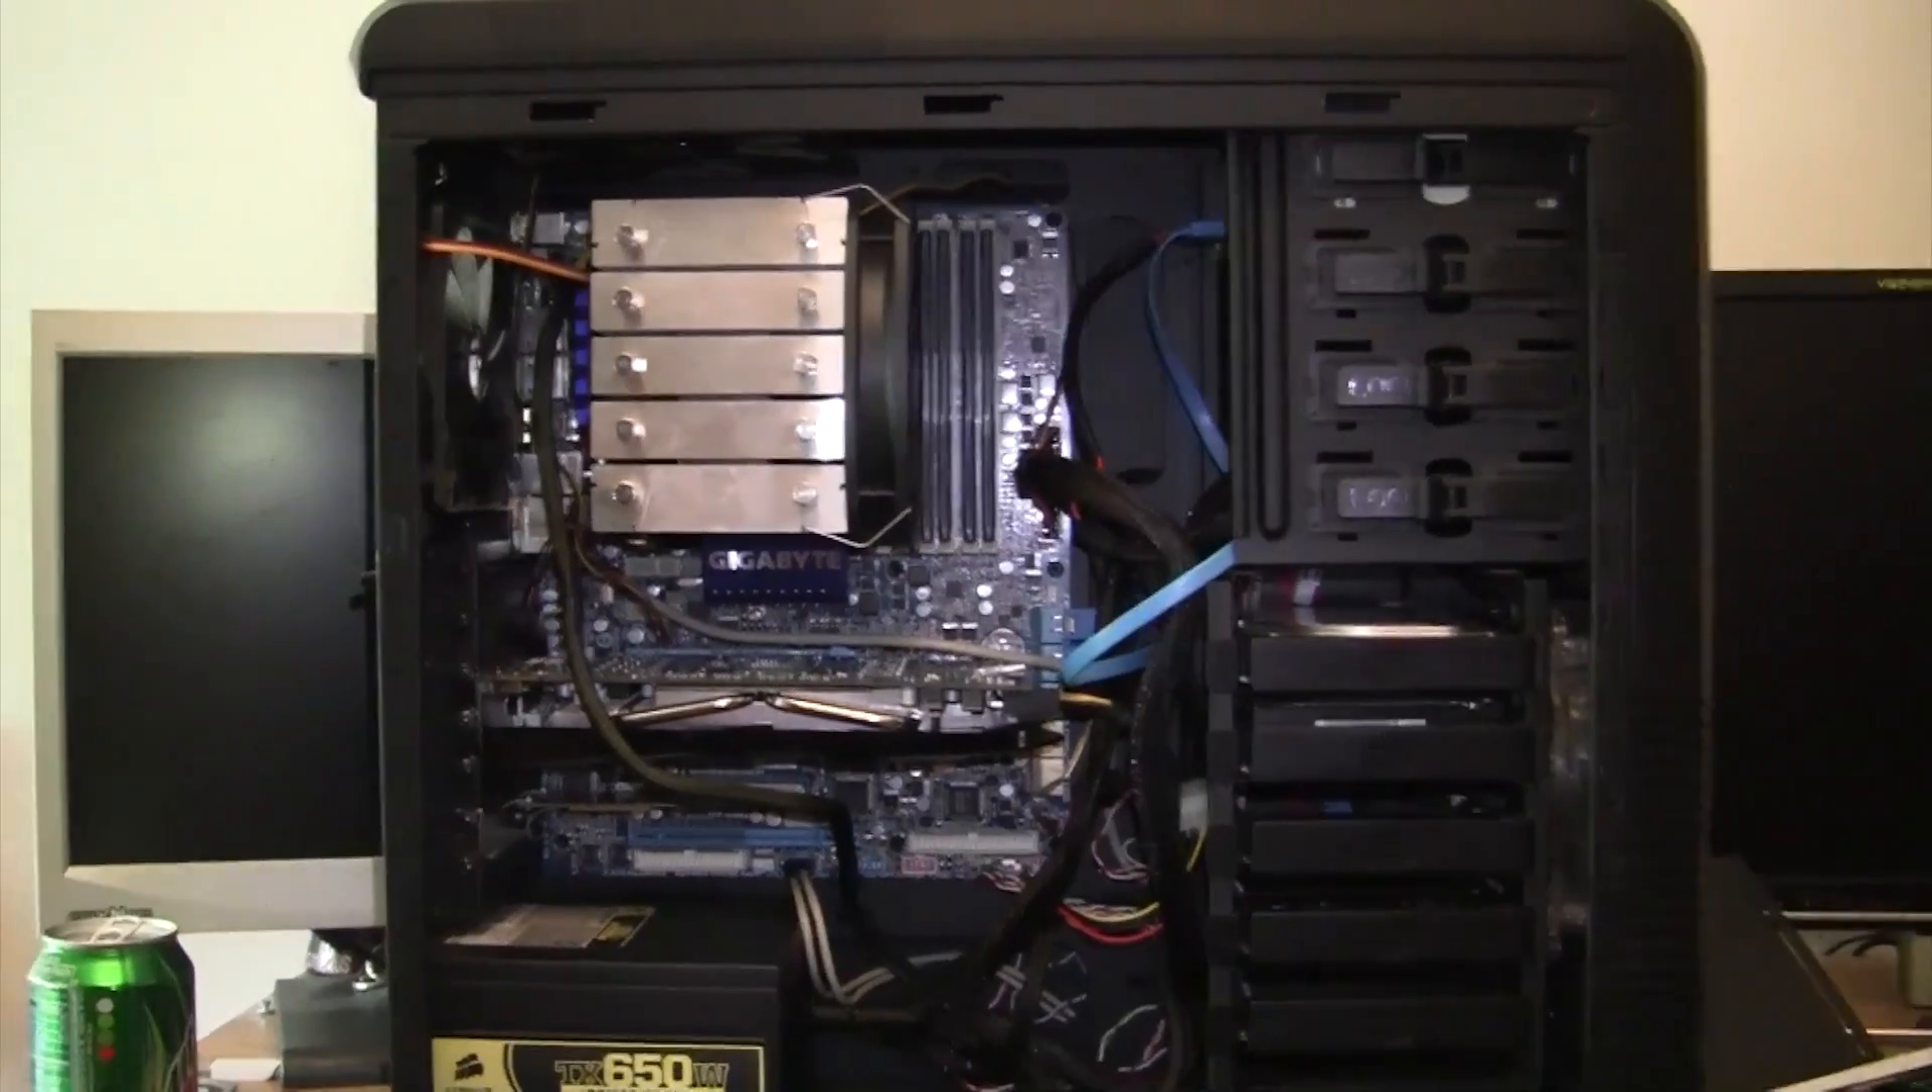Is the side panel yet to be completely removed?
No.